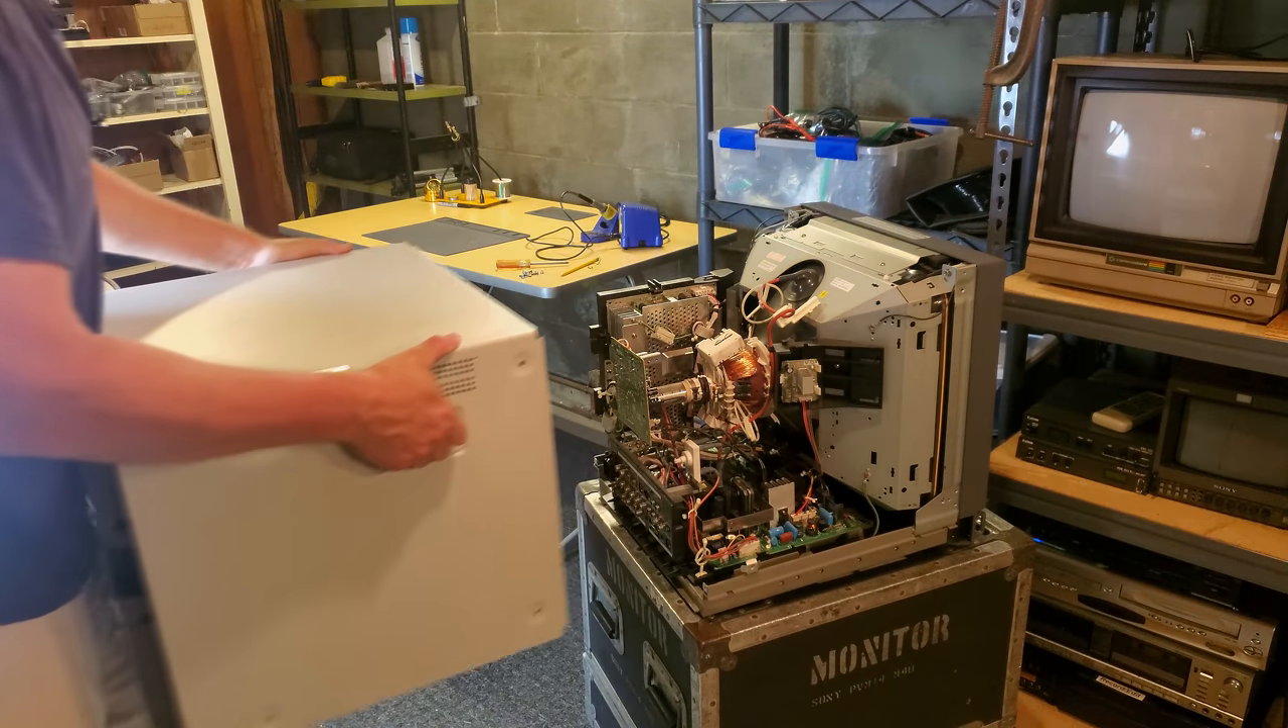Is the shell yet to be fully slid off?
No.